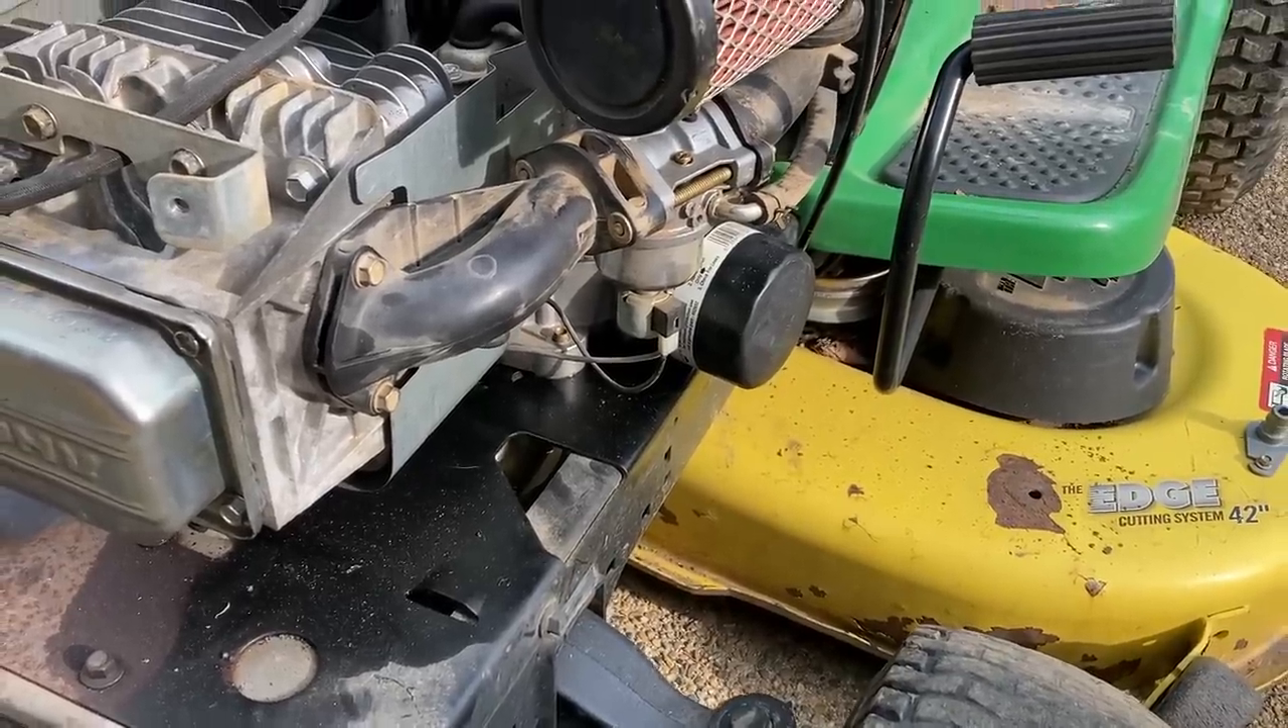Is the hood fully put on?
No.